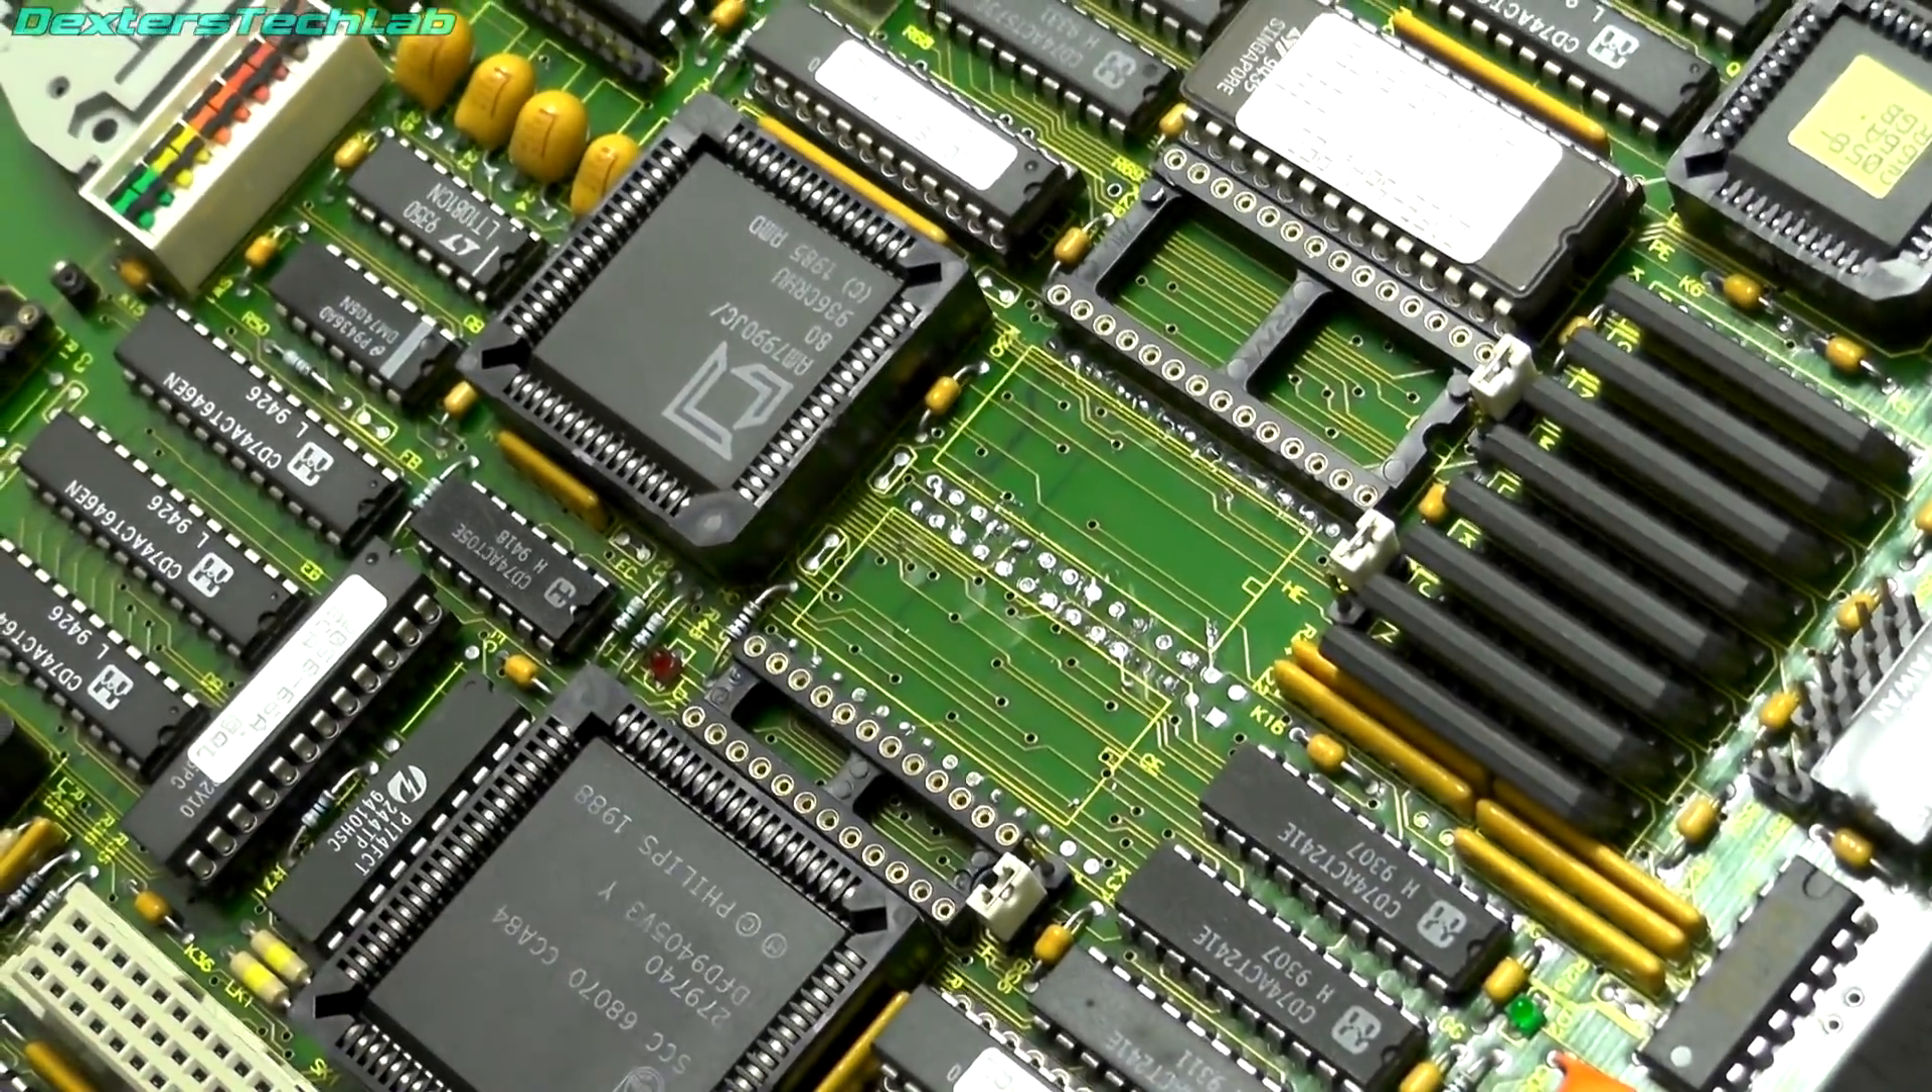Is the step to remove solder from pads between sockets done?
No.